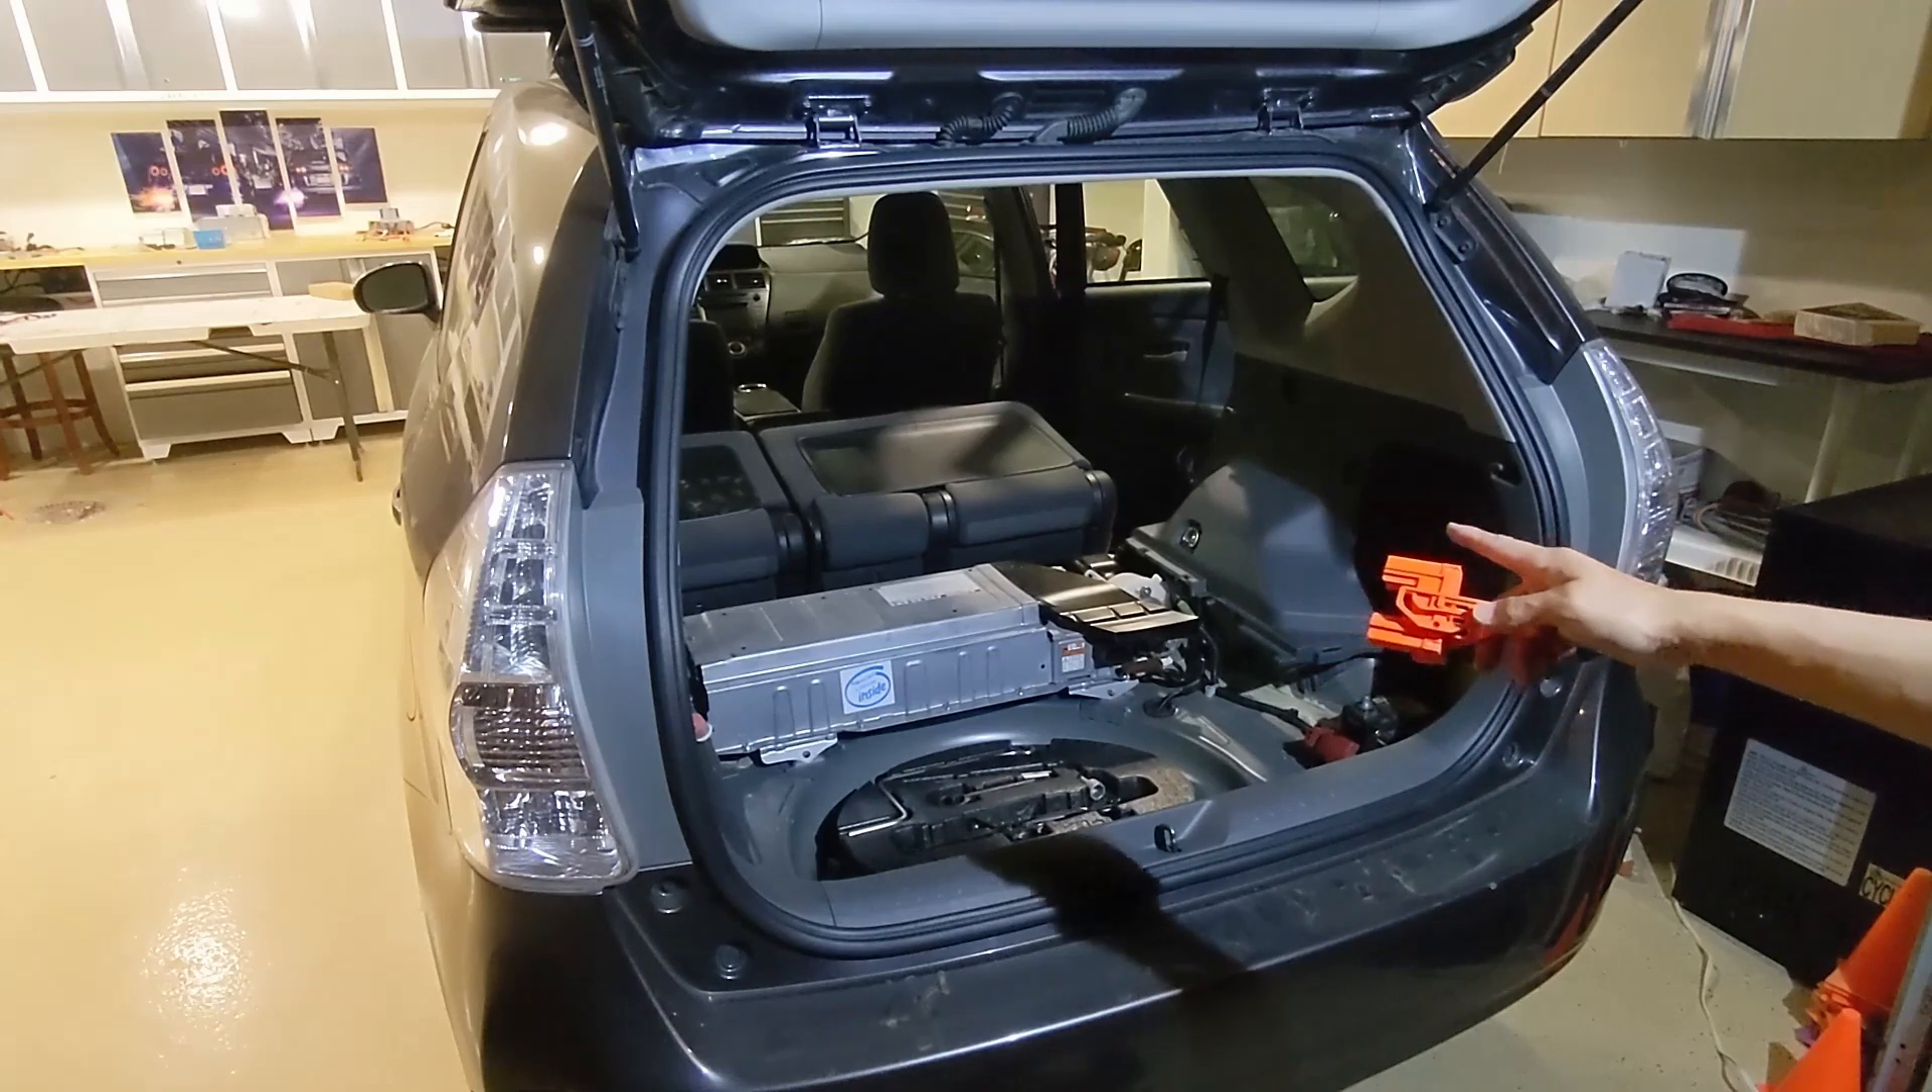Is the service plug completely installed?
No.